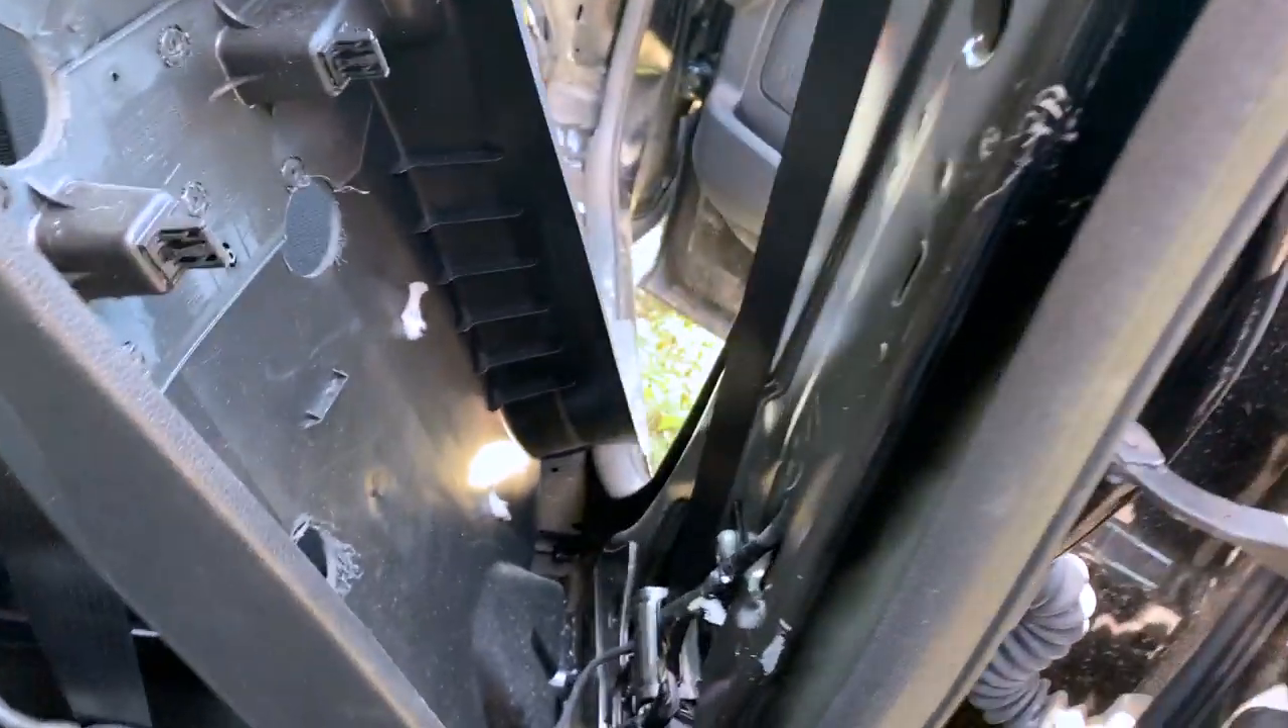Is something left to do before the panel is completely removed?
Yes.